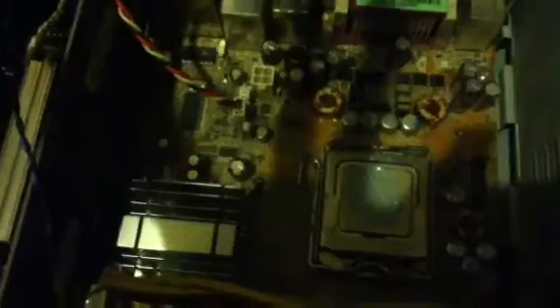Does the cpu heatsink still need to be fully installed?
Yes.